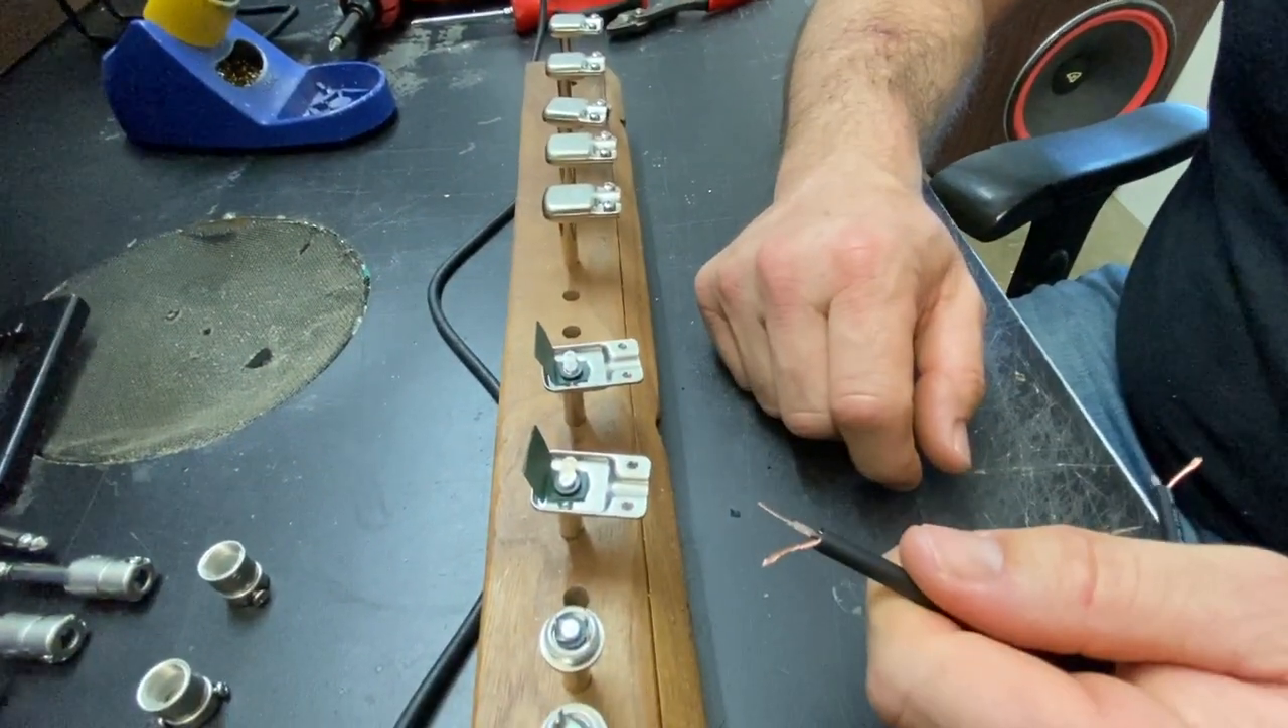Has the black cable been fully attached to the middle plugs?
No.